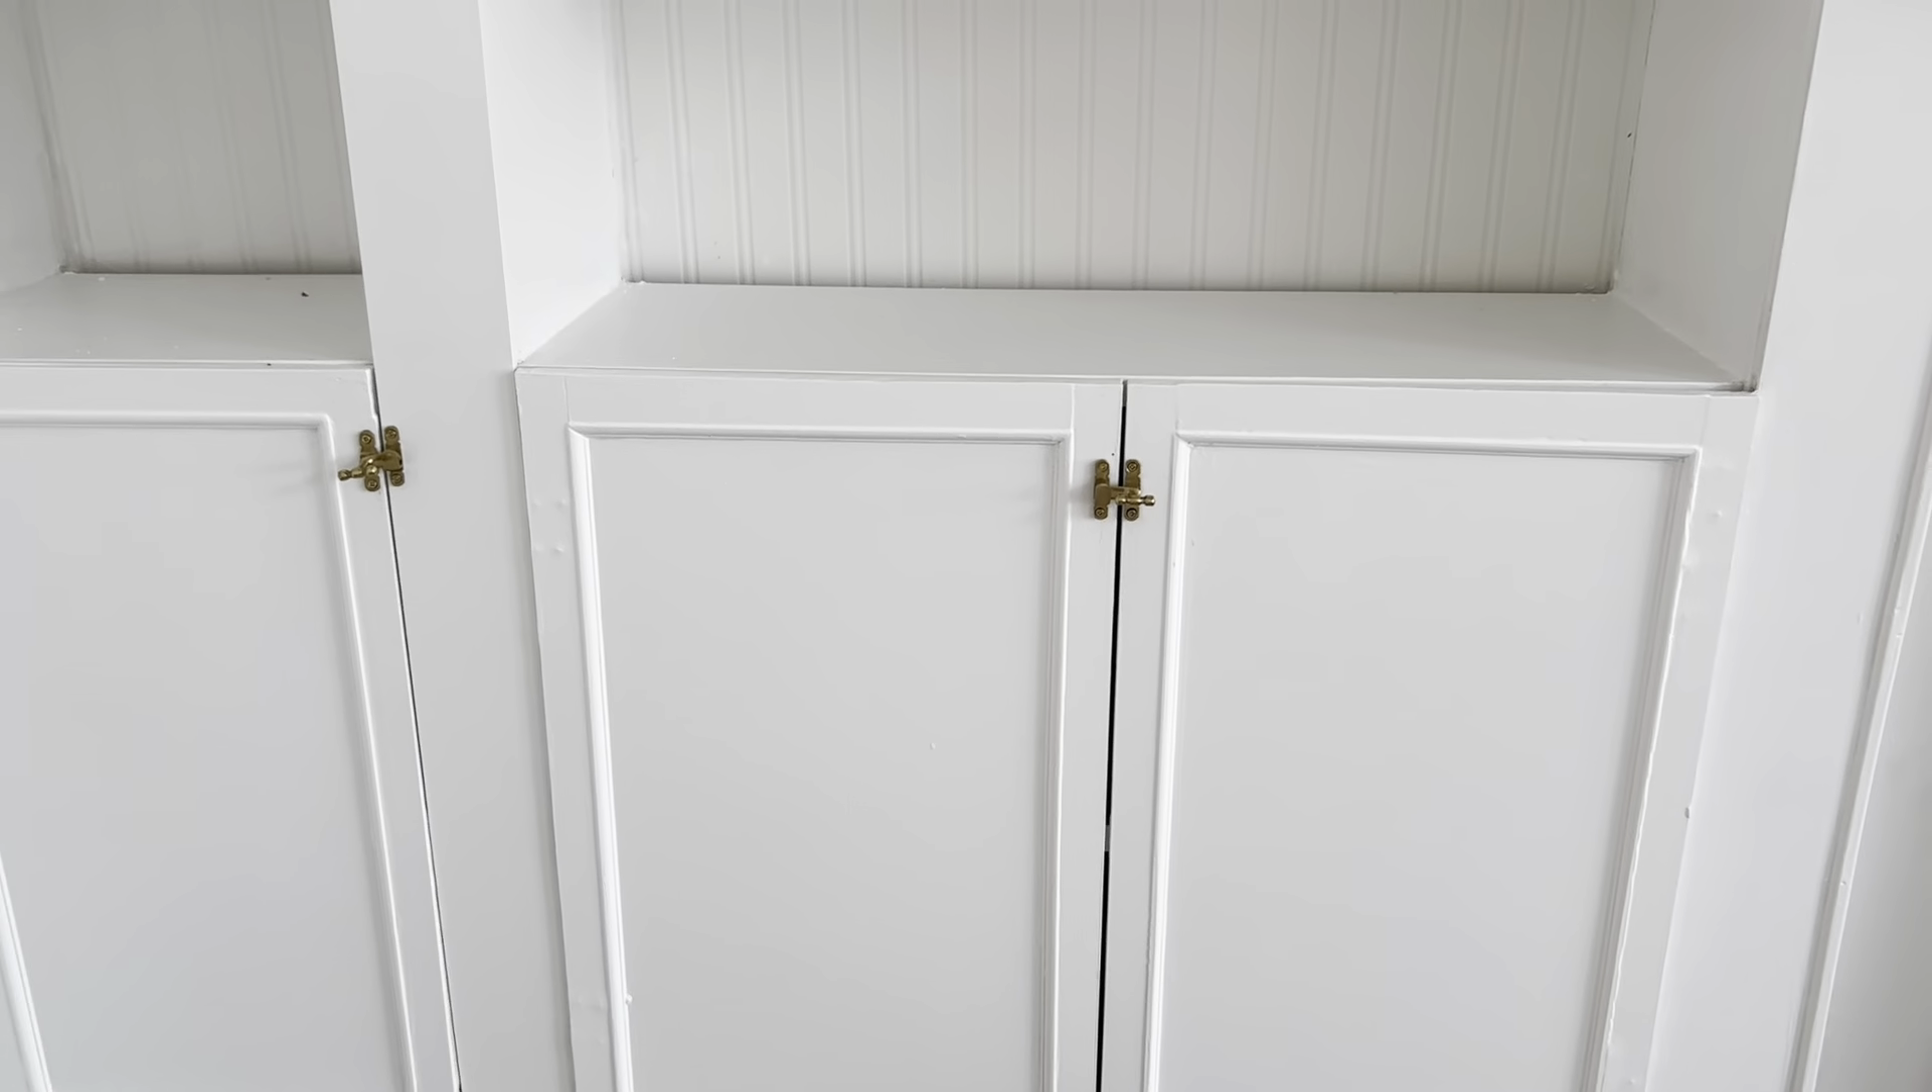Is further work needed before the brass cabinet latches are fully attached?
No.